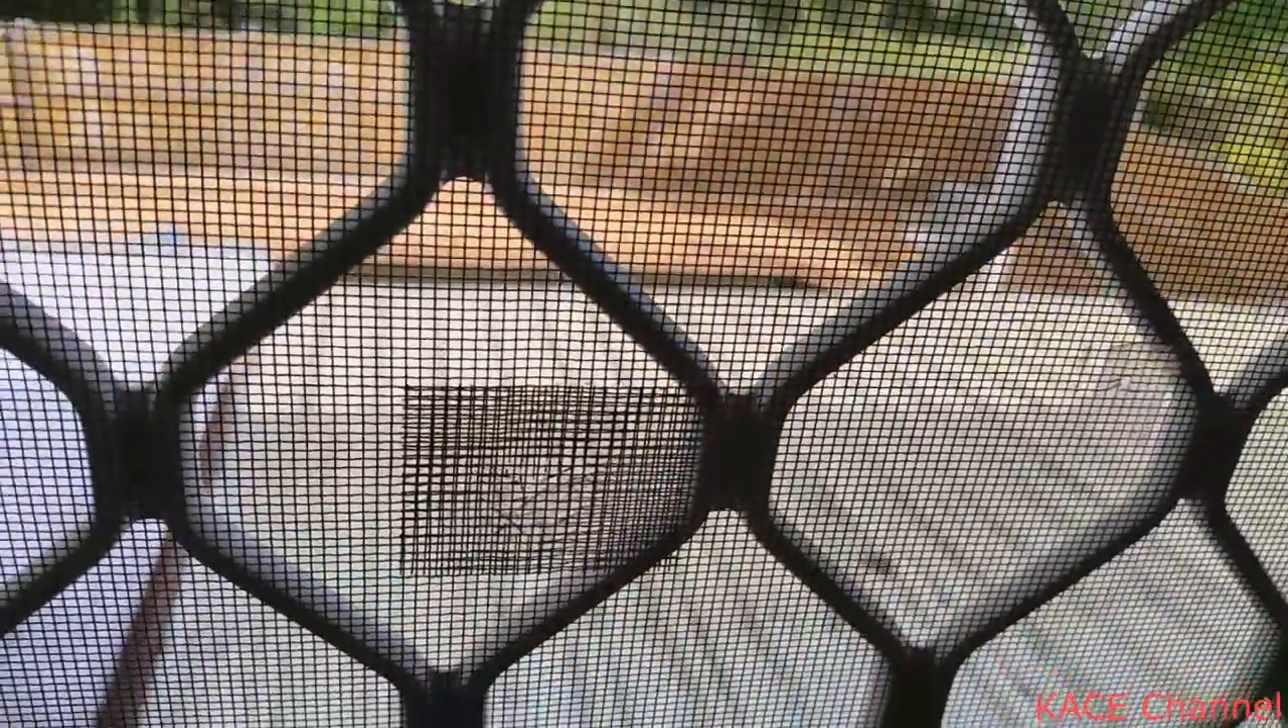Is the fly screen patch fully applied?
Yes.